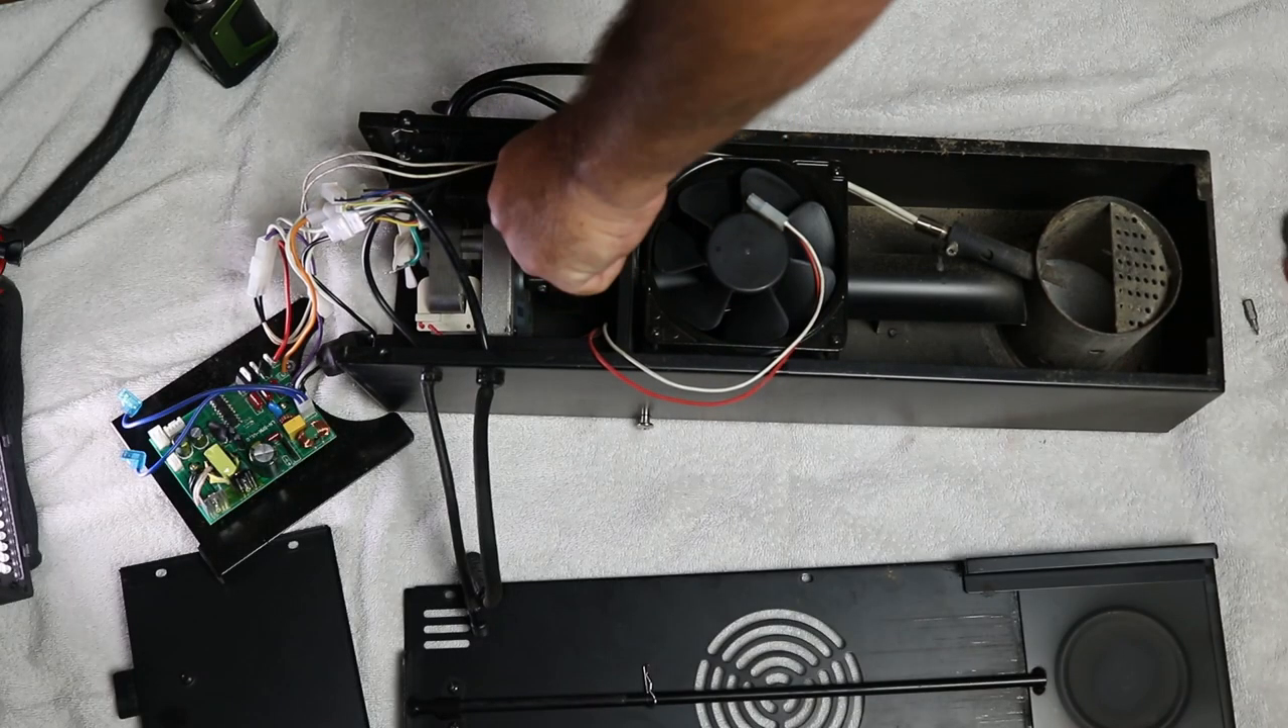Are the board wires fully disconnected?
No.